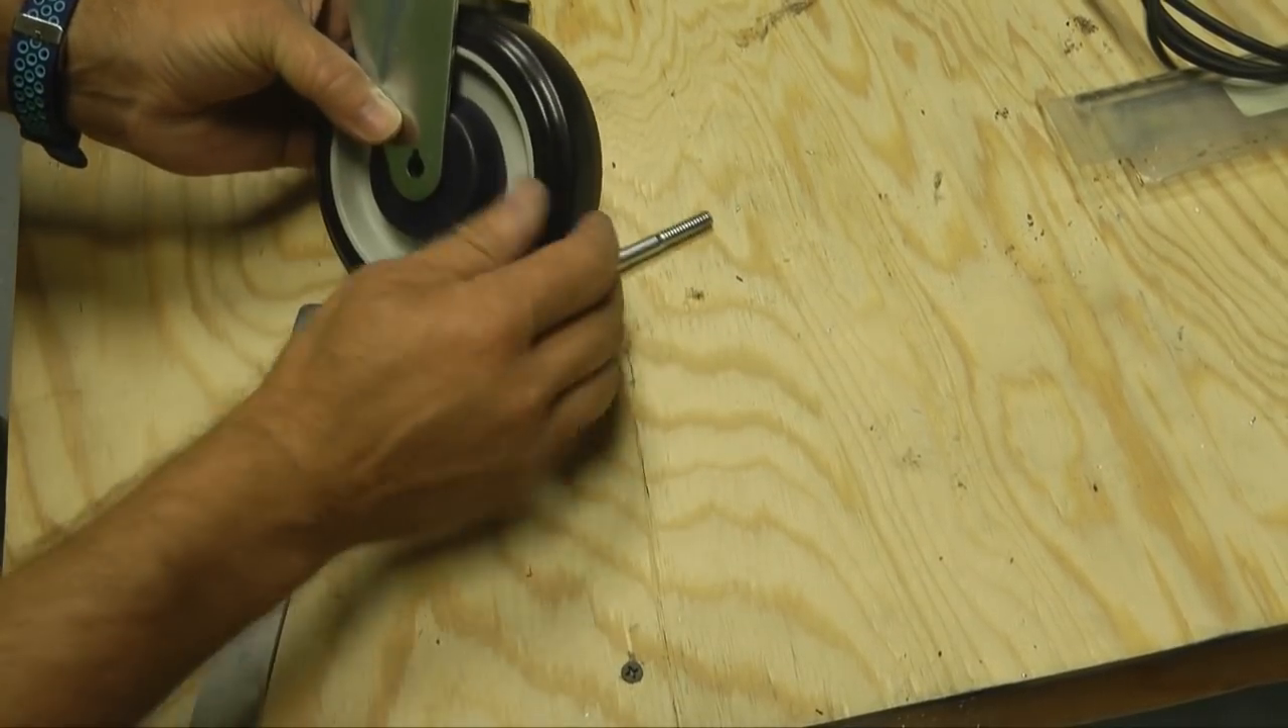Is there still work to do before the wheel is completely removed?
Yes.